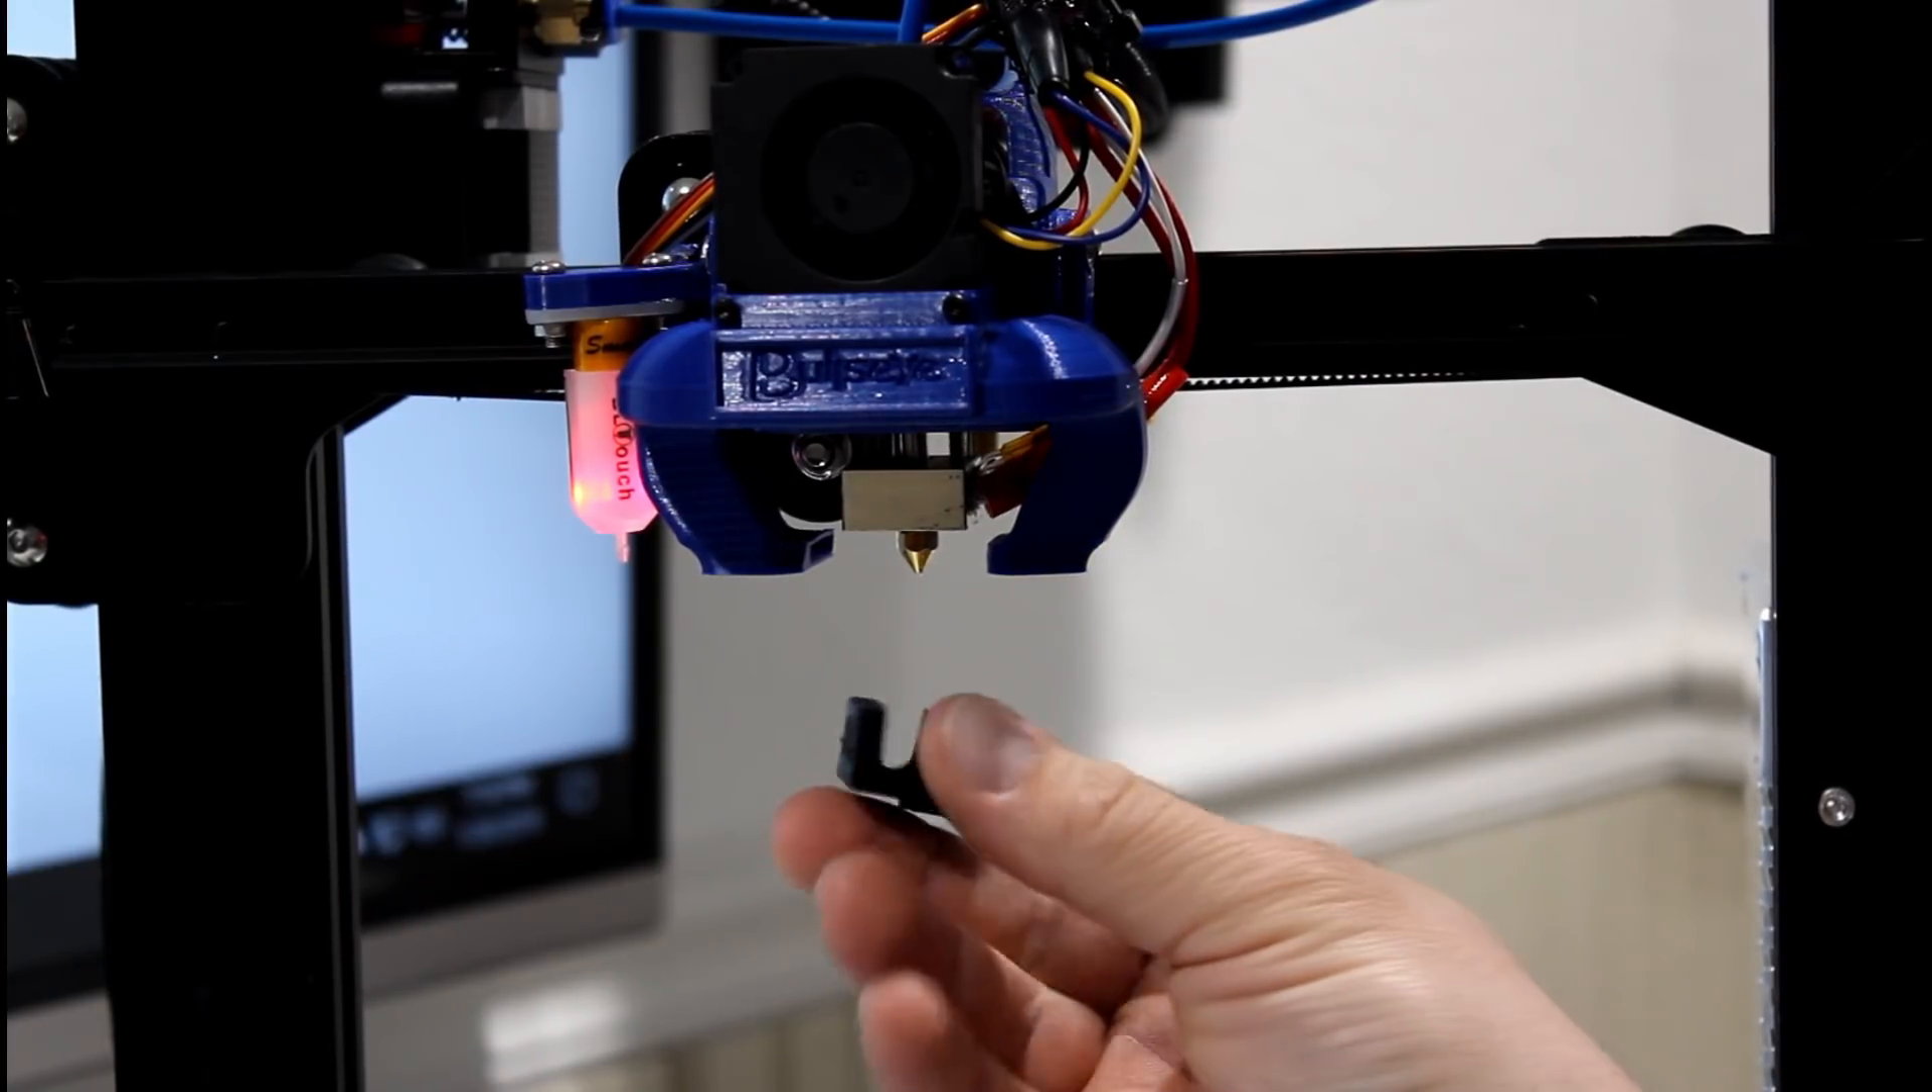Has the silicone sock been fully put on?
No.